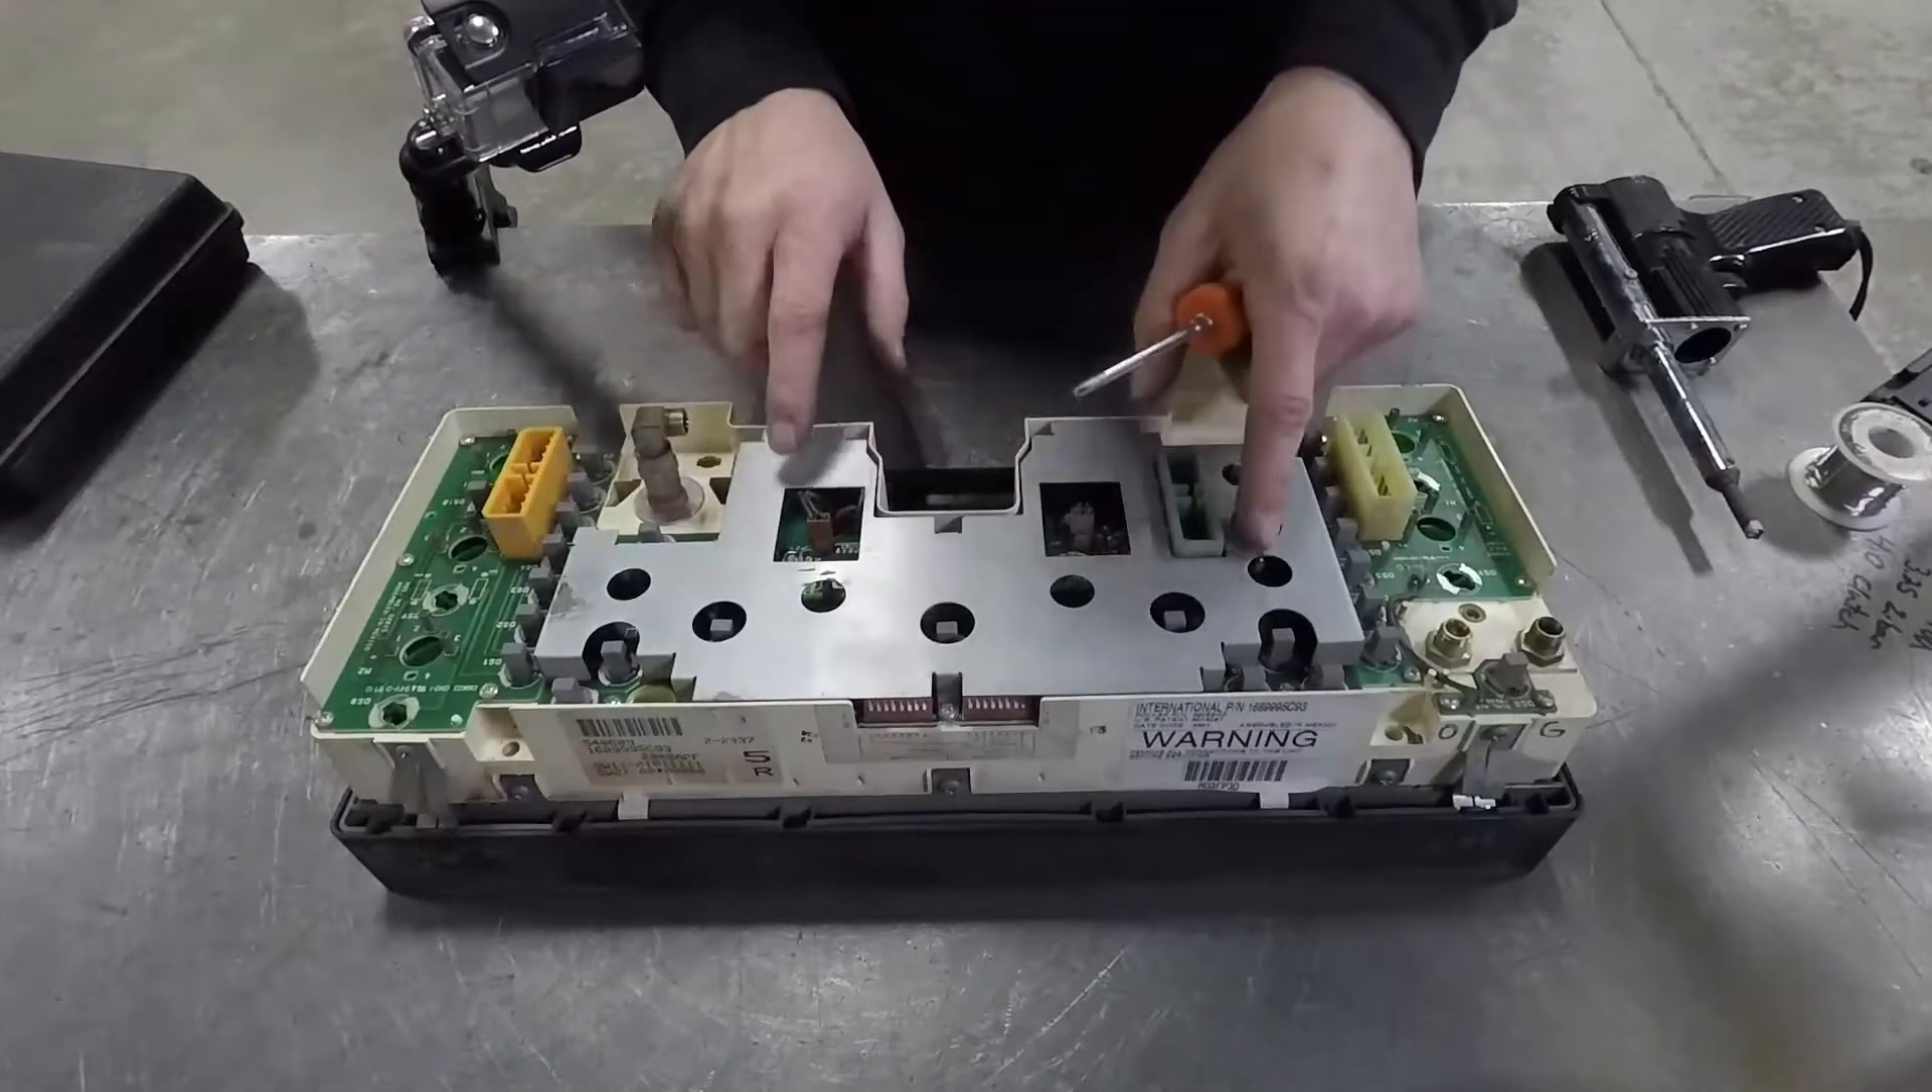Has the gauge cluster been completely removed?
Yes.